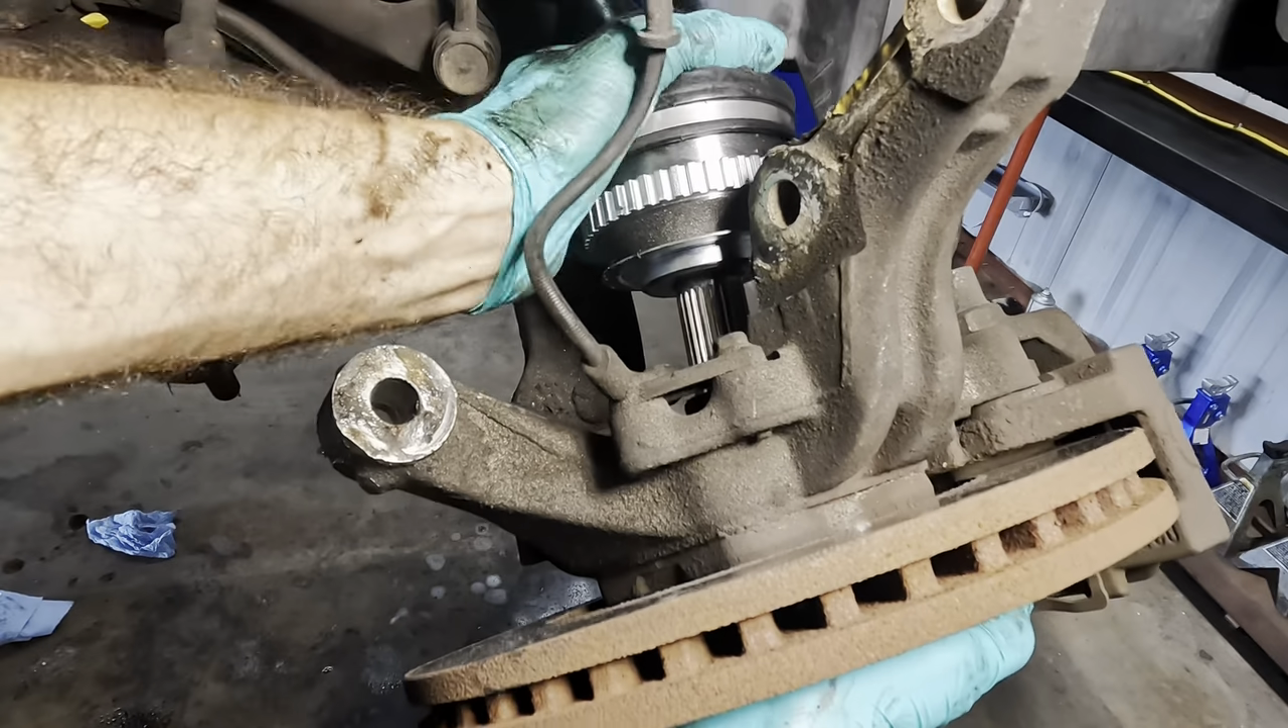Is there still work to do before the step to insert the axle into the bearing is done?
Yes.